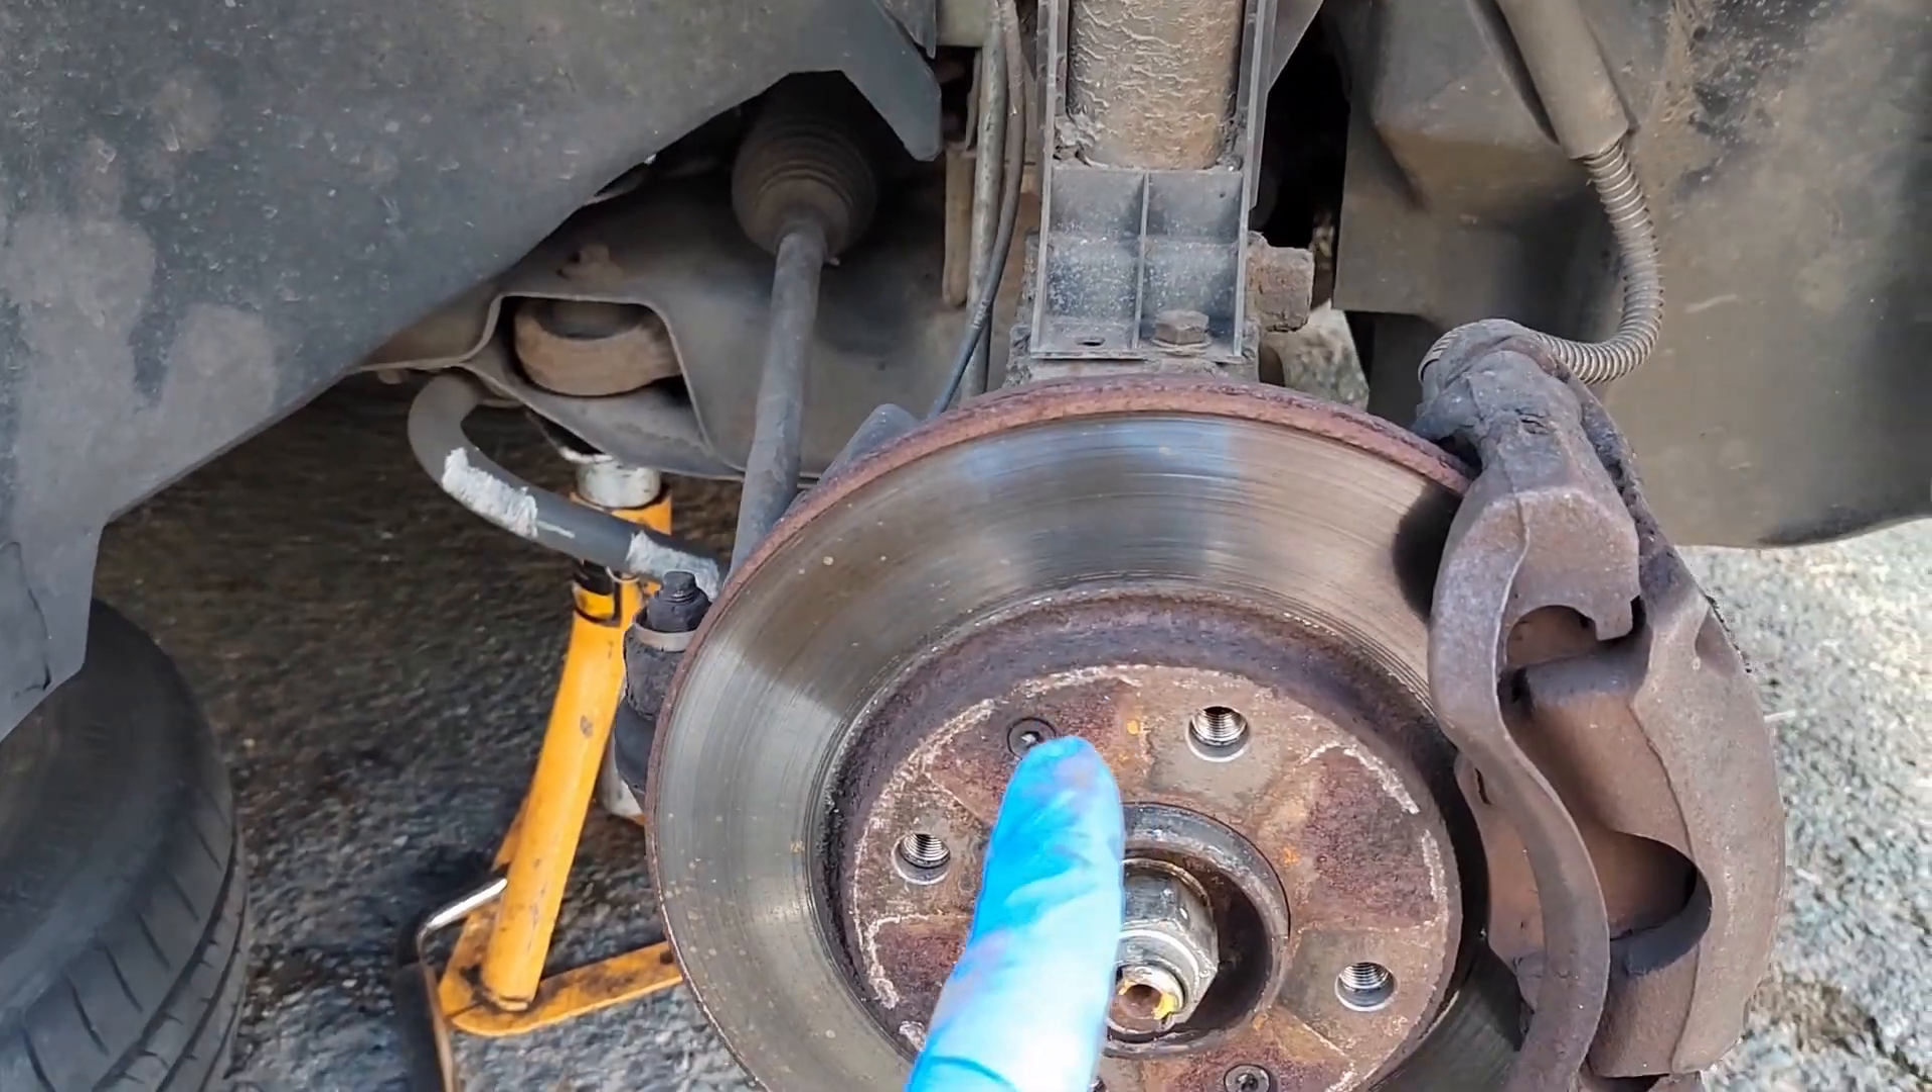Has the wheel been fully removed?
Yes.